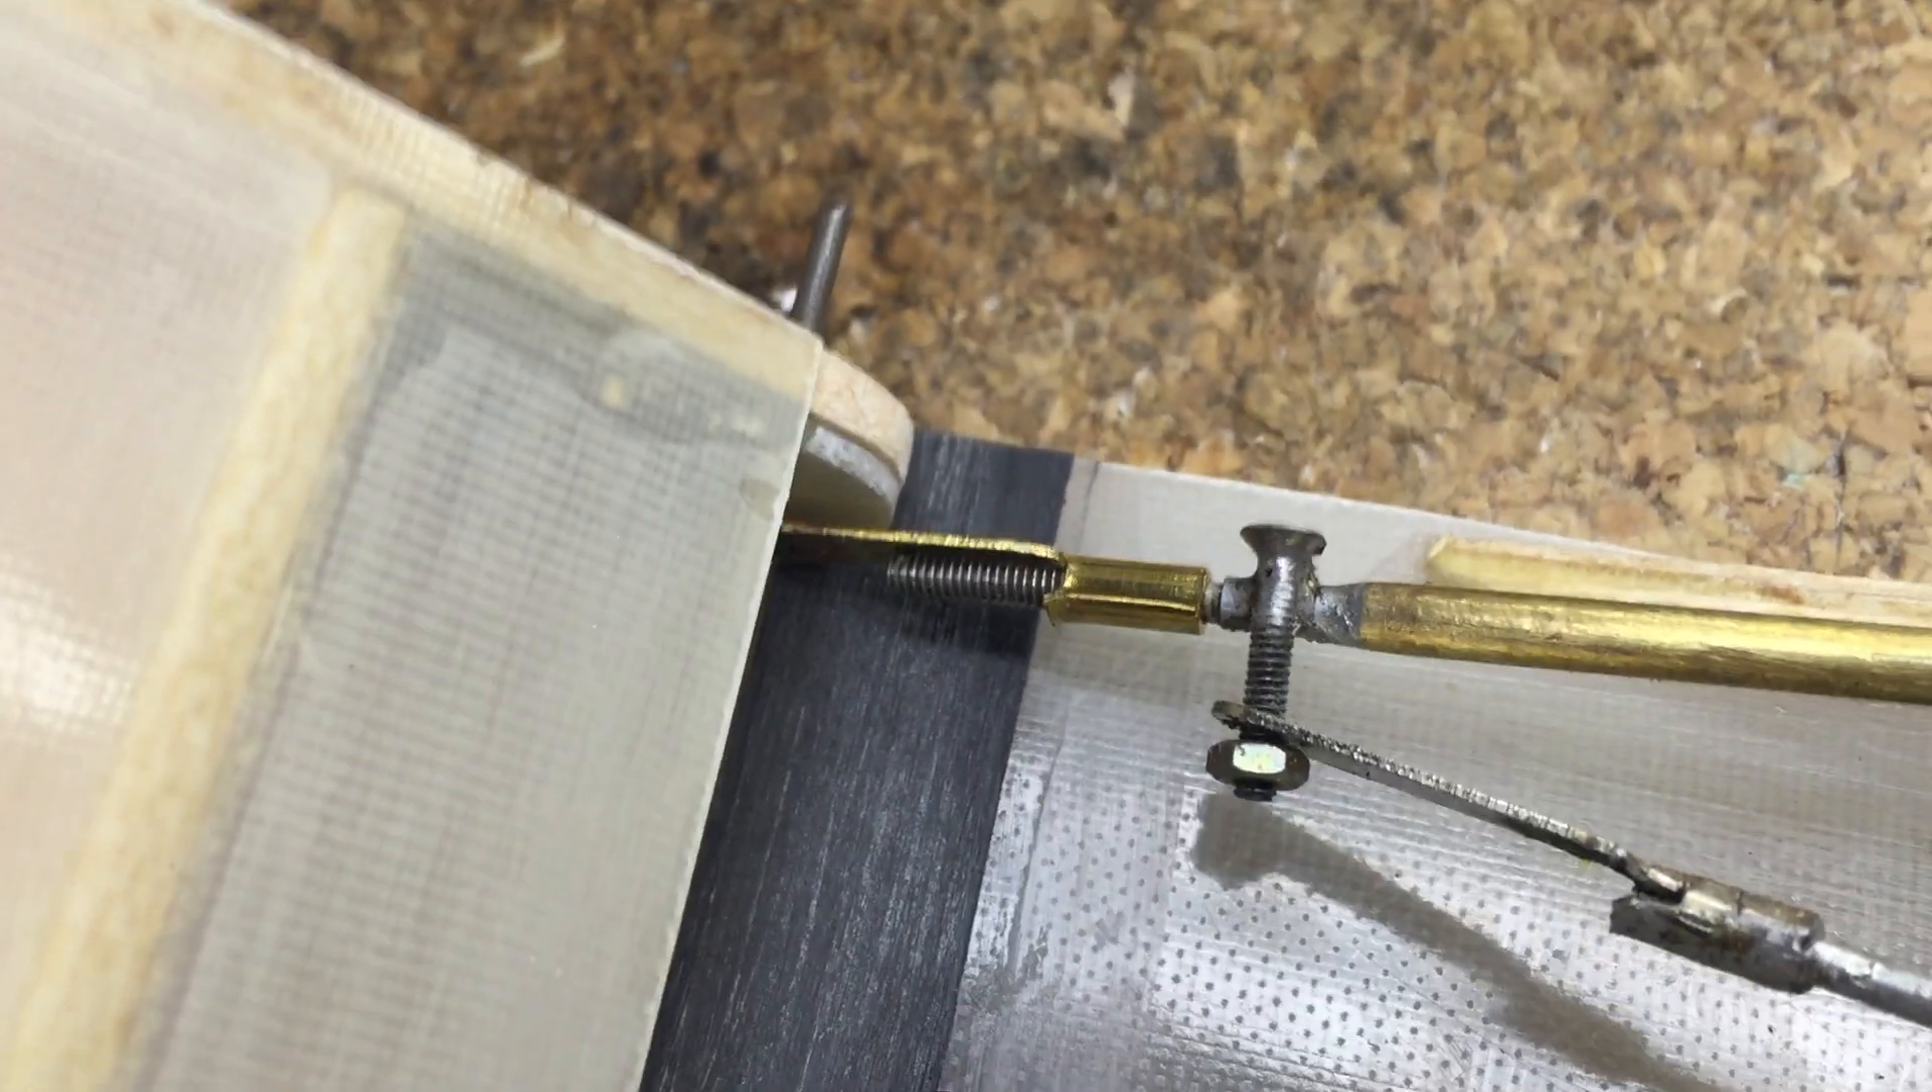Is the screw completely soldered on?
Yes.